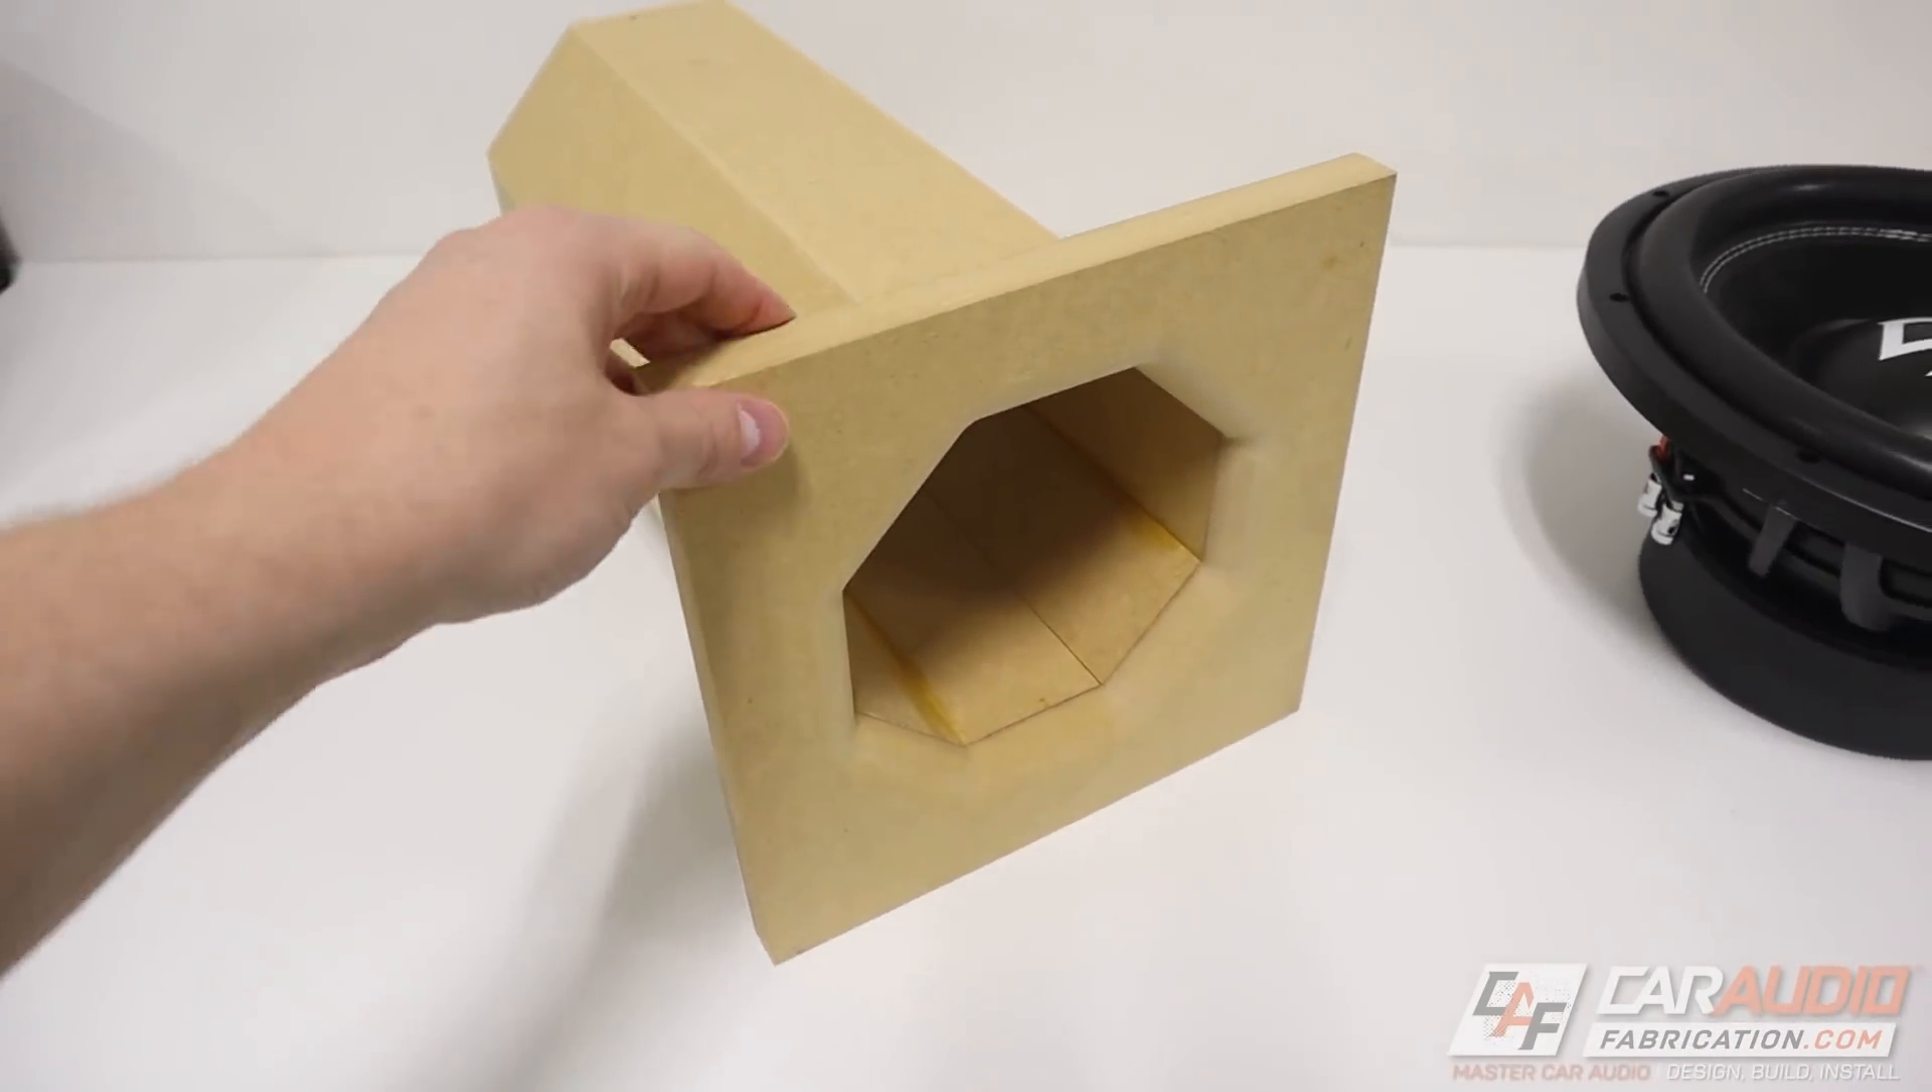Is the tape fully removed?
Yes.